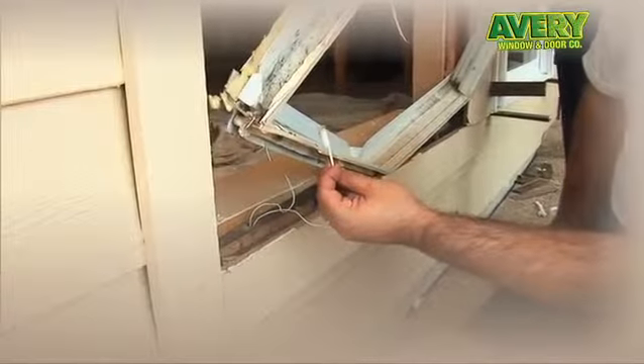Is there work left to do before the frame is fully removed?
Yes.